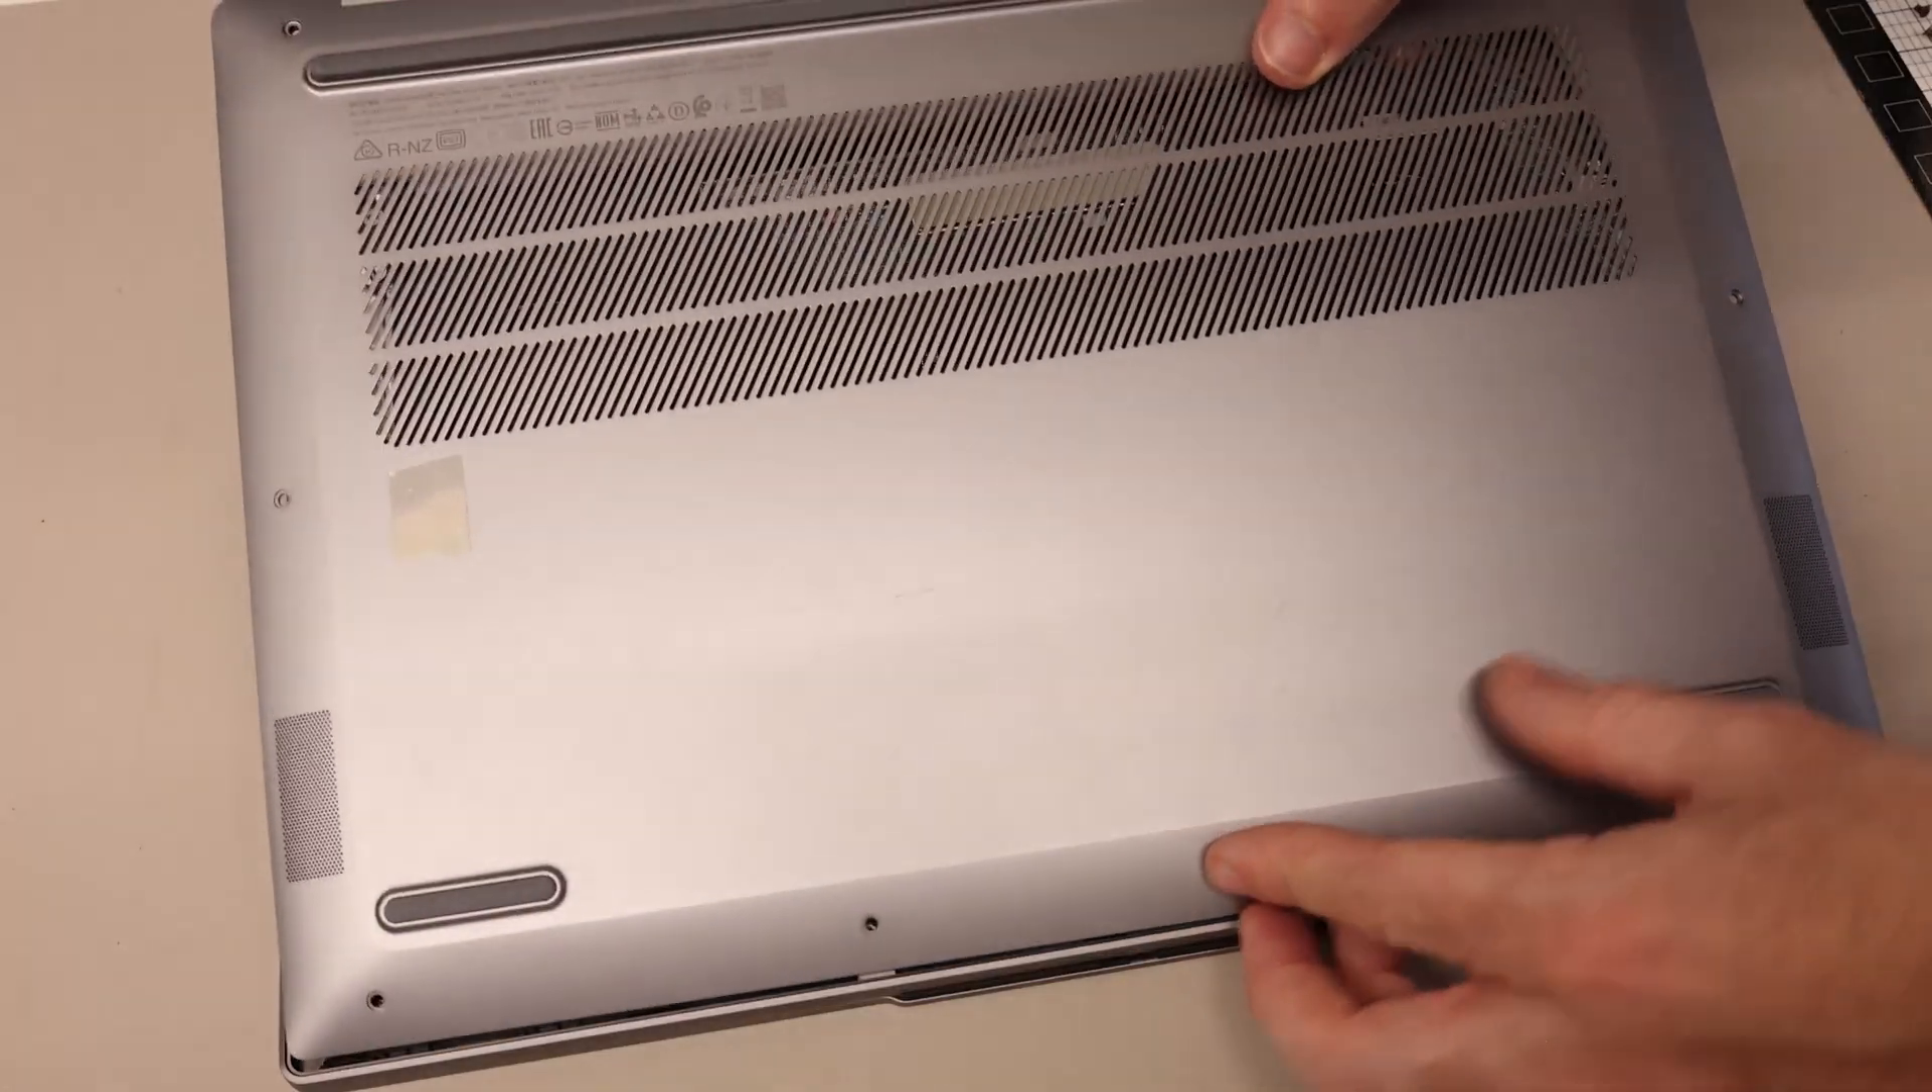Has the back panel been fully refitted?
No.